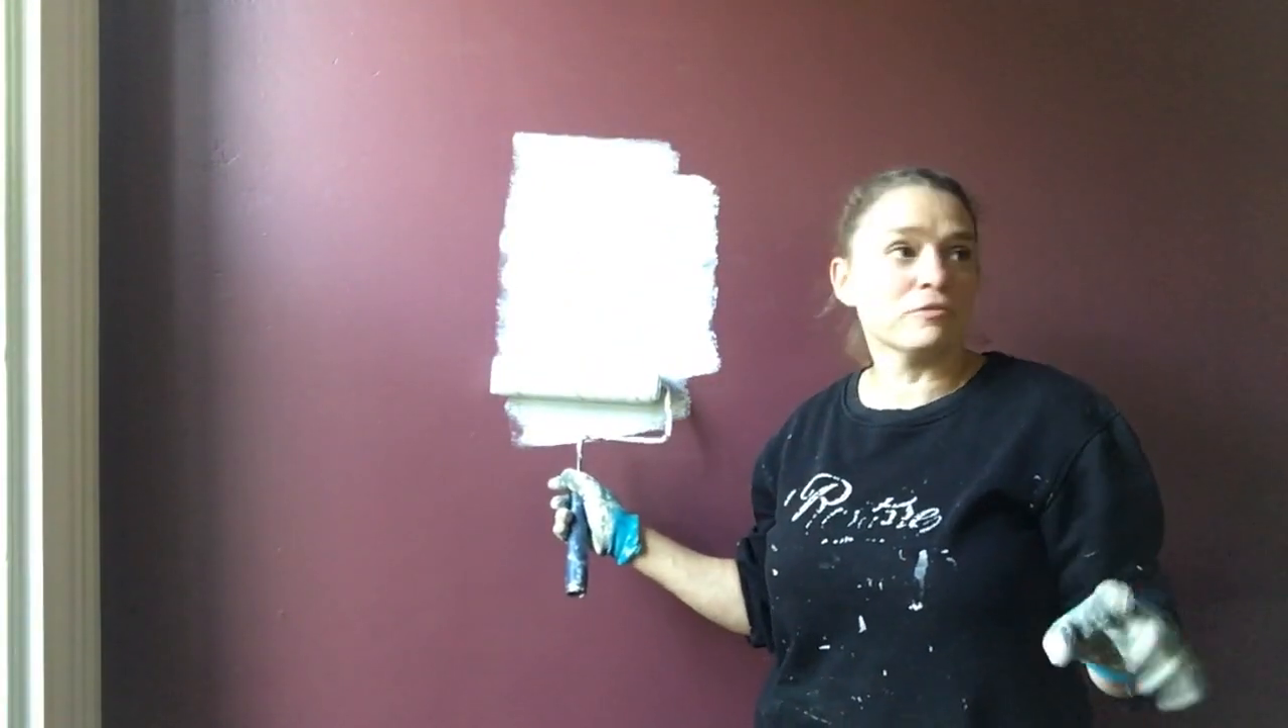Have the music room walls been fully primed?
No.